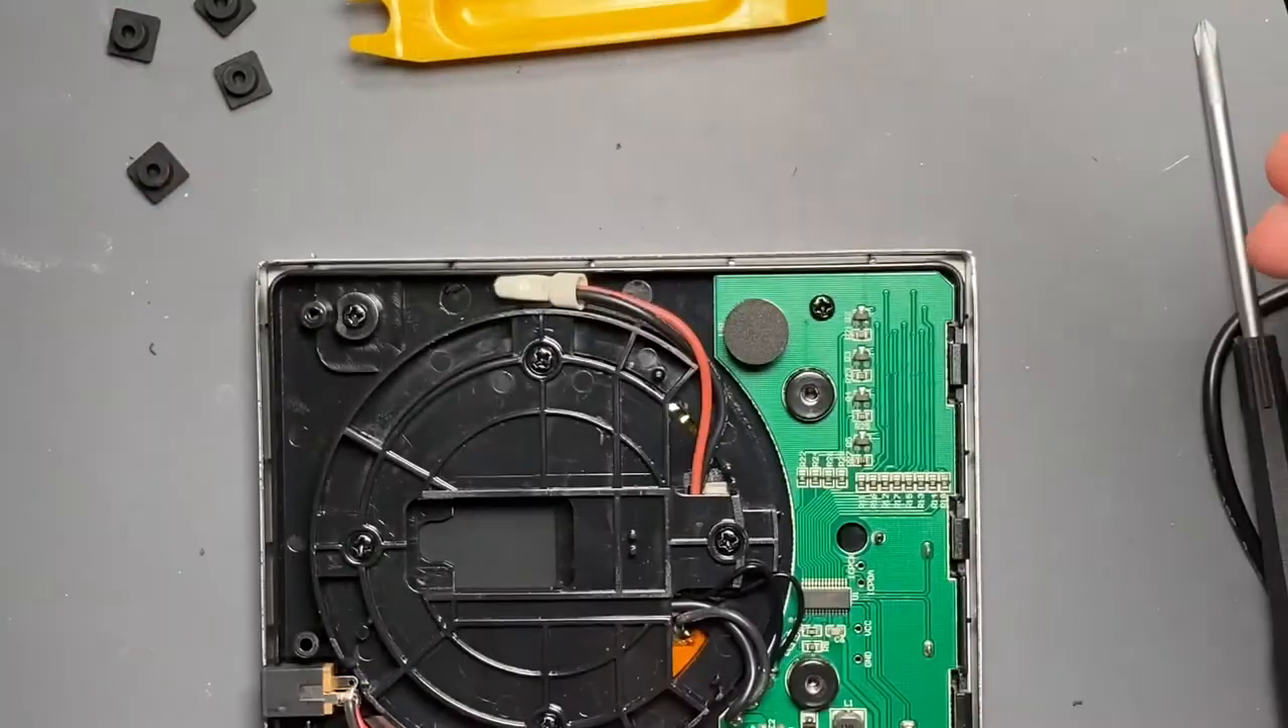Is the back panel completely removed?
Yes.